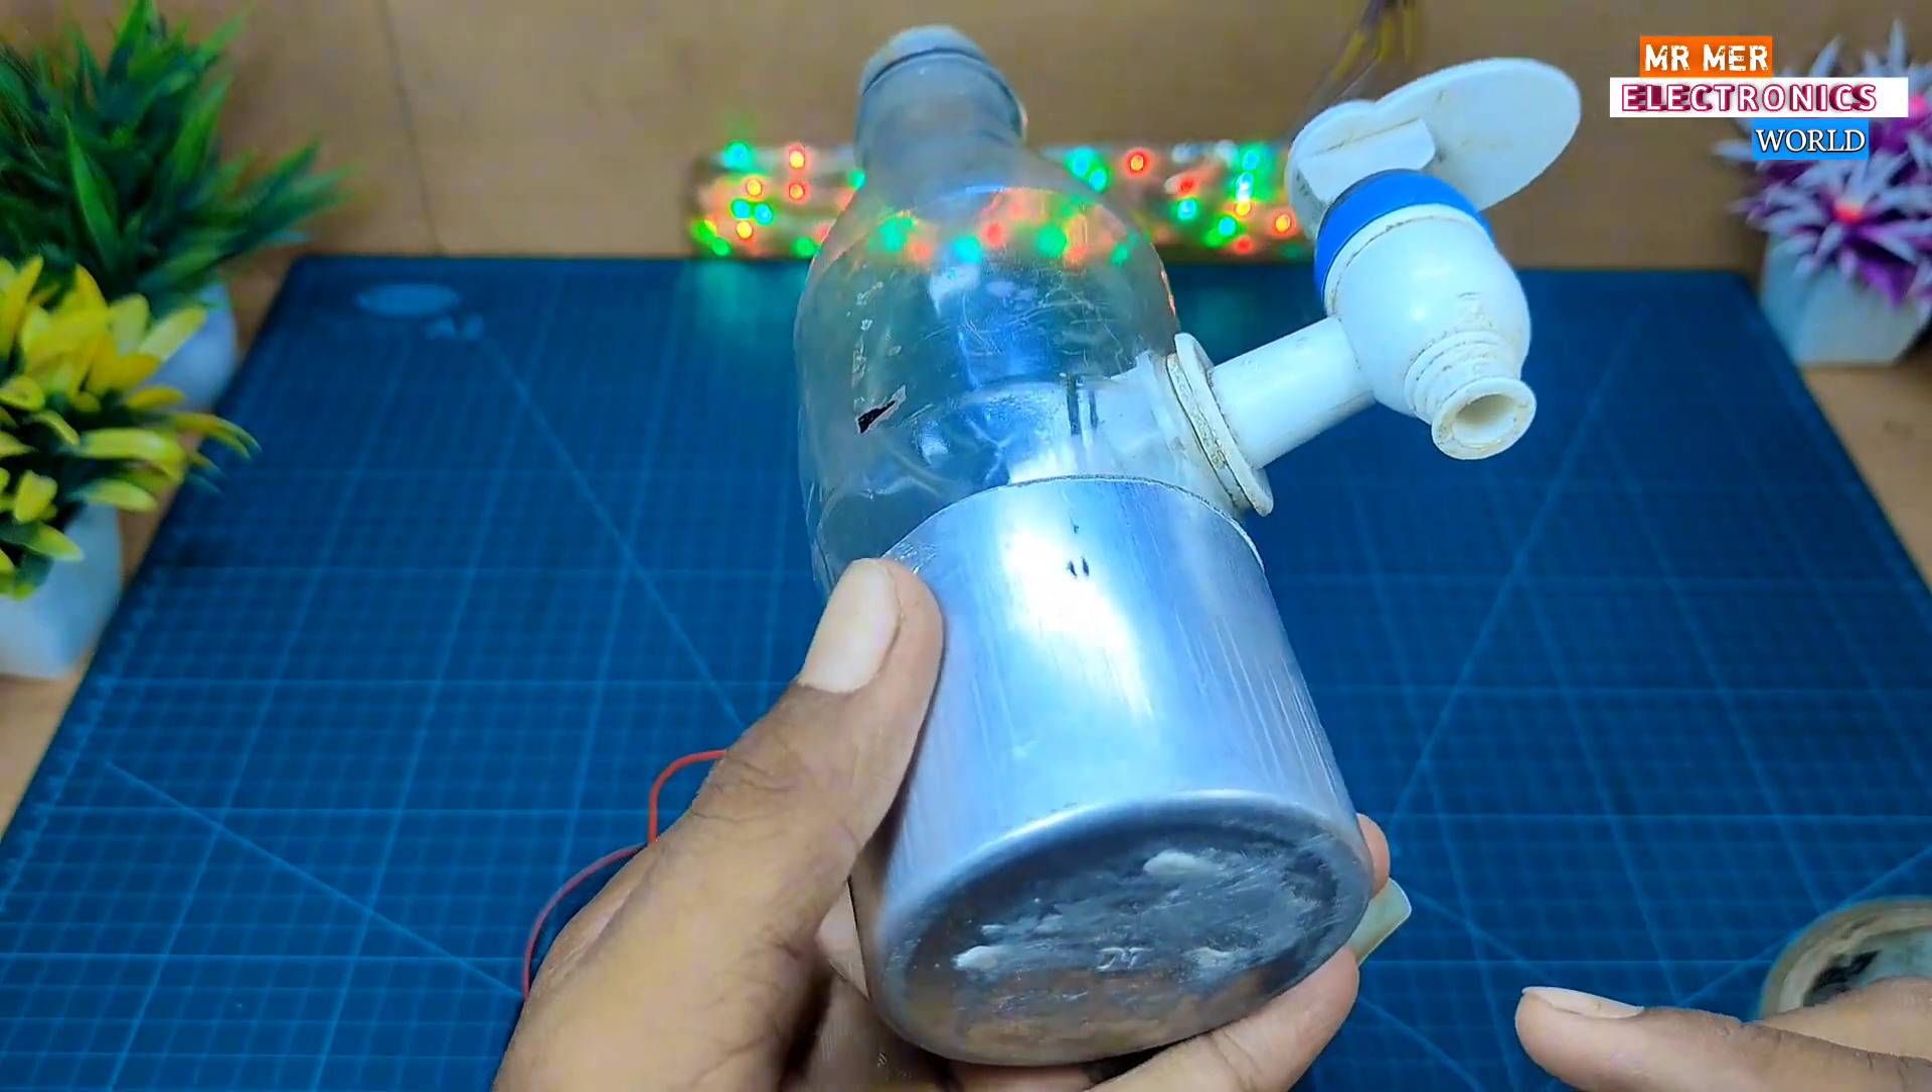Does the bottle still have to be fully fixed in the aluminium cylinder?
No.